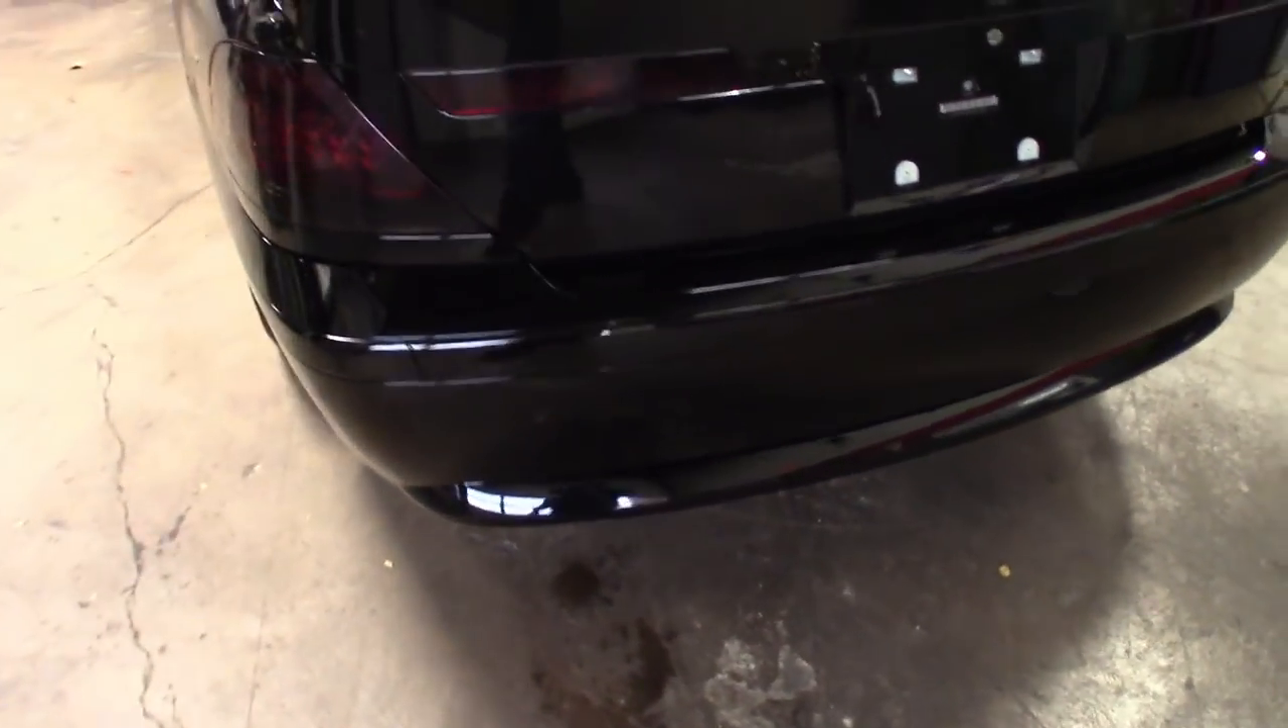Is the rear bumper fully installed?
Yes.